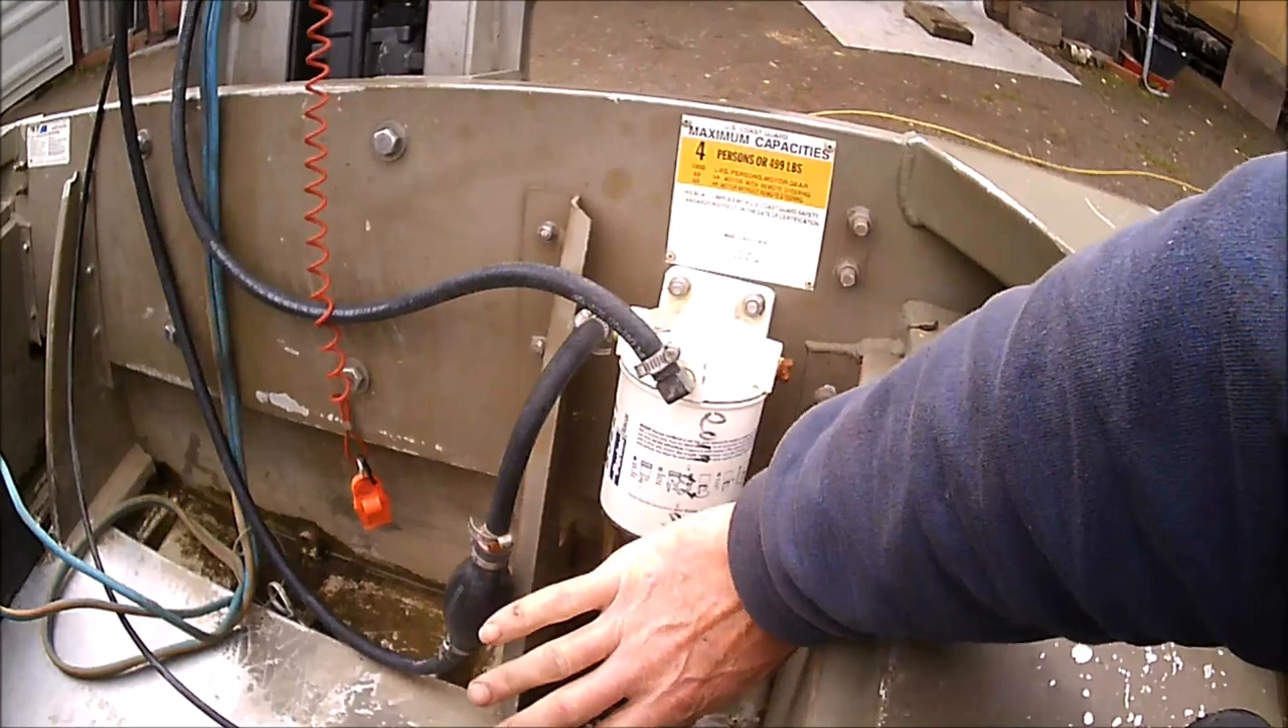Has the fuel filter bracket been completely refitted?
Yes.